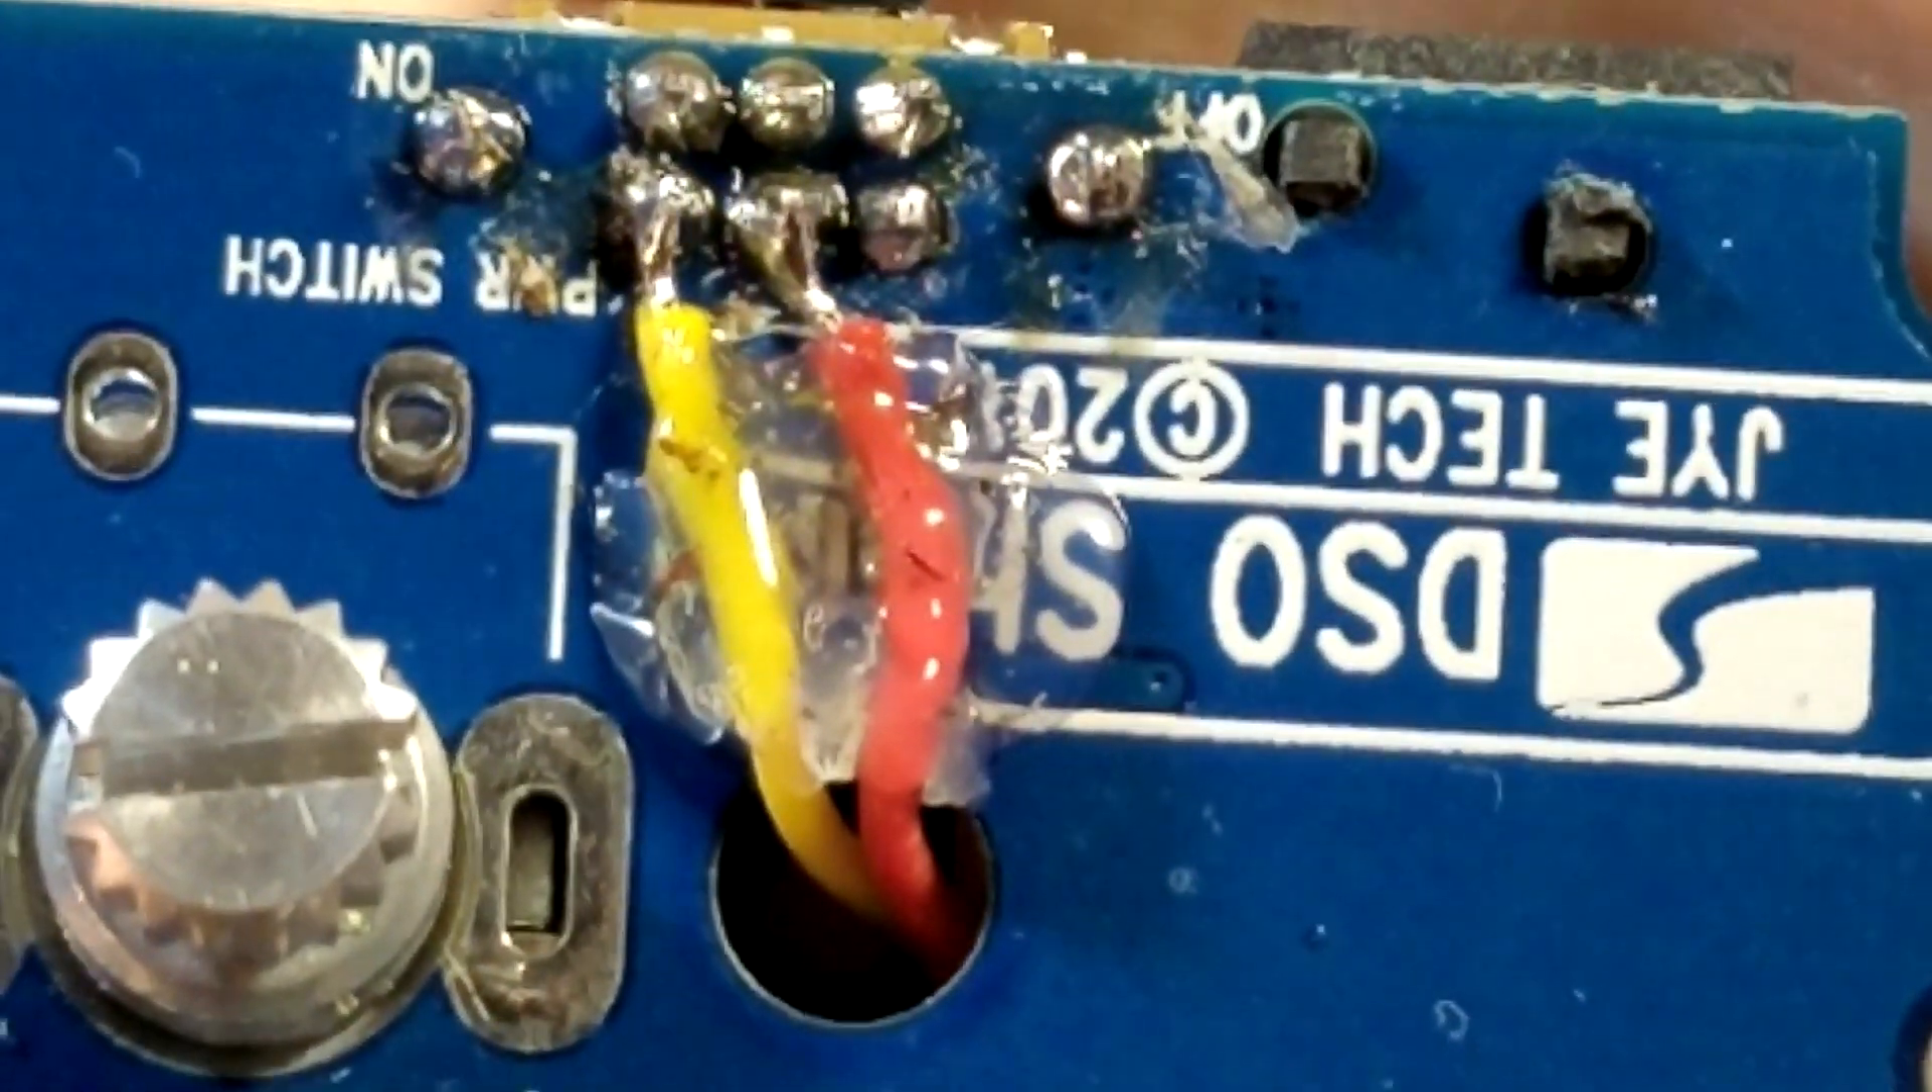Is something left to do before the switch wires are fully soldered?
No.